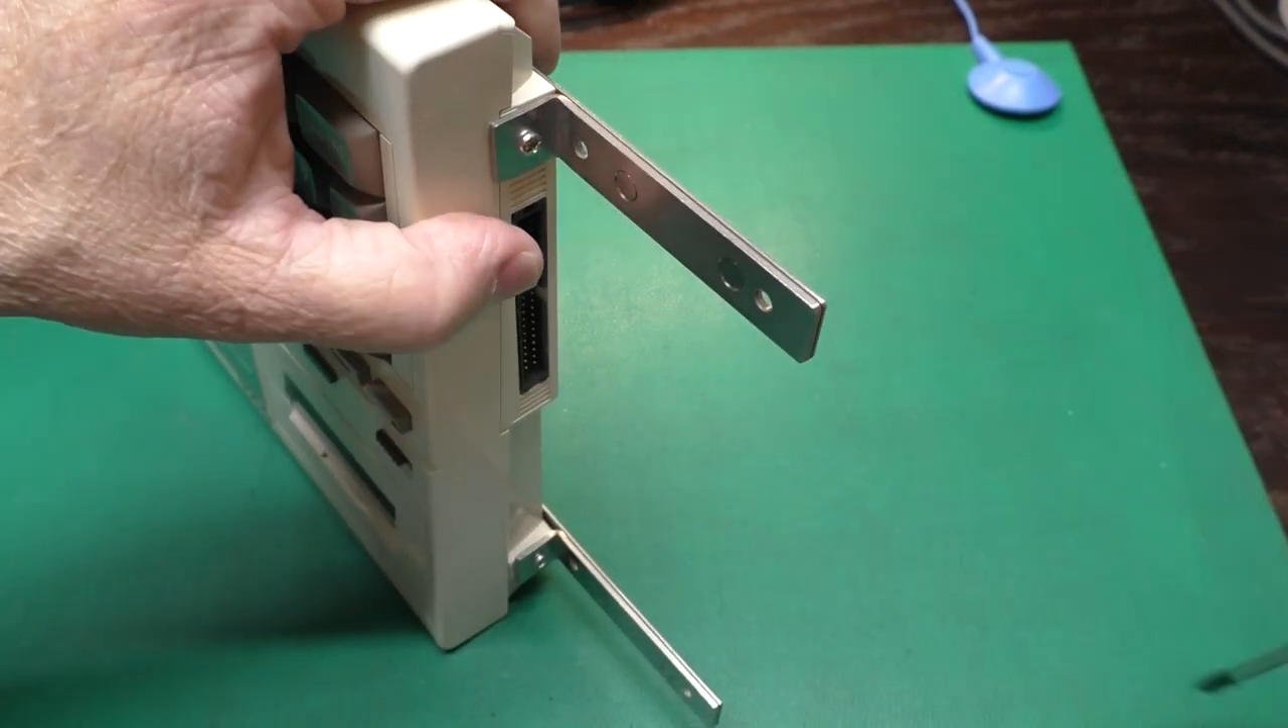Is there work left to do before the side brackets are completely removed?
Yes.